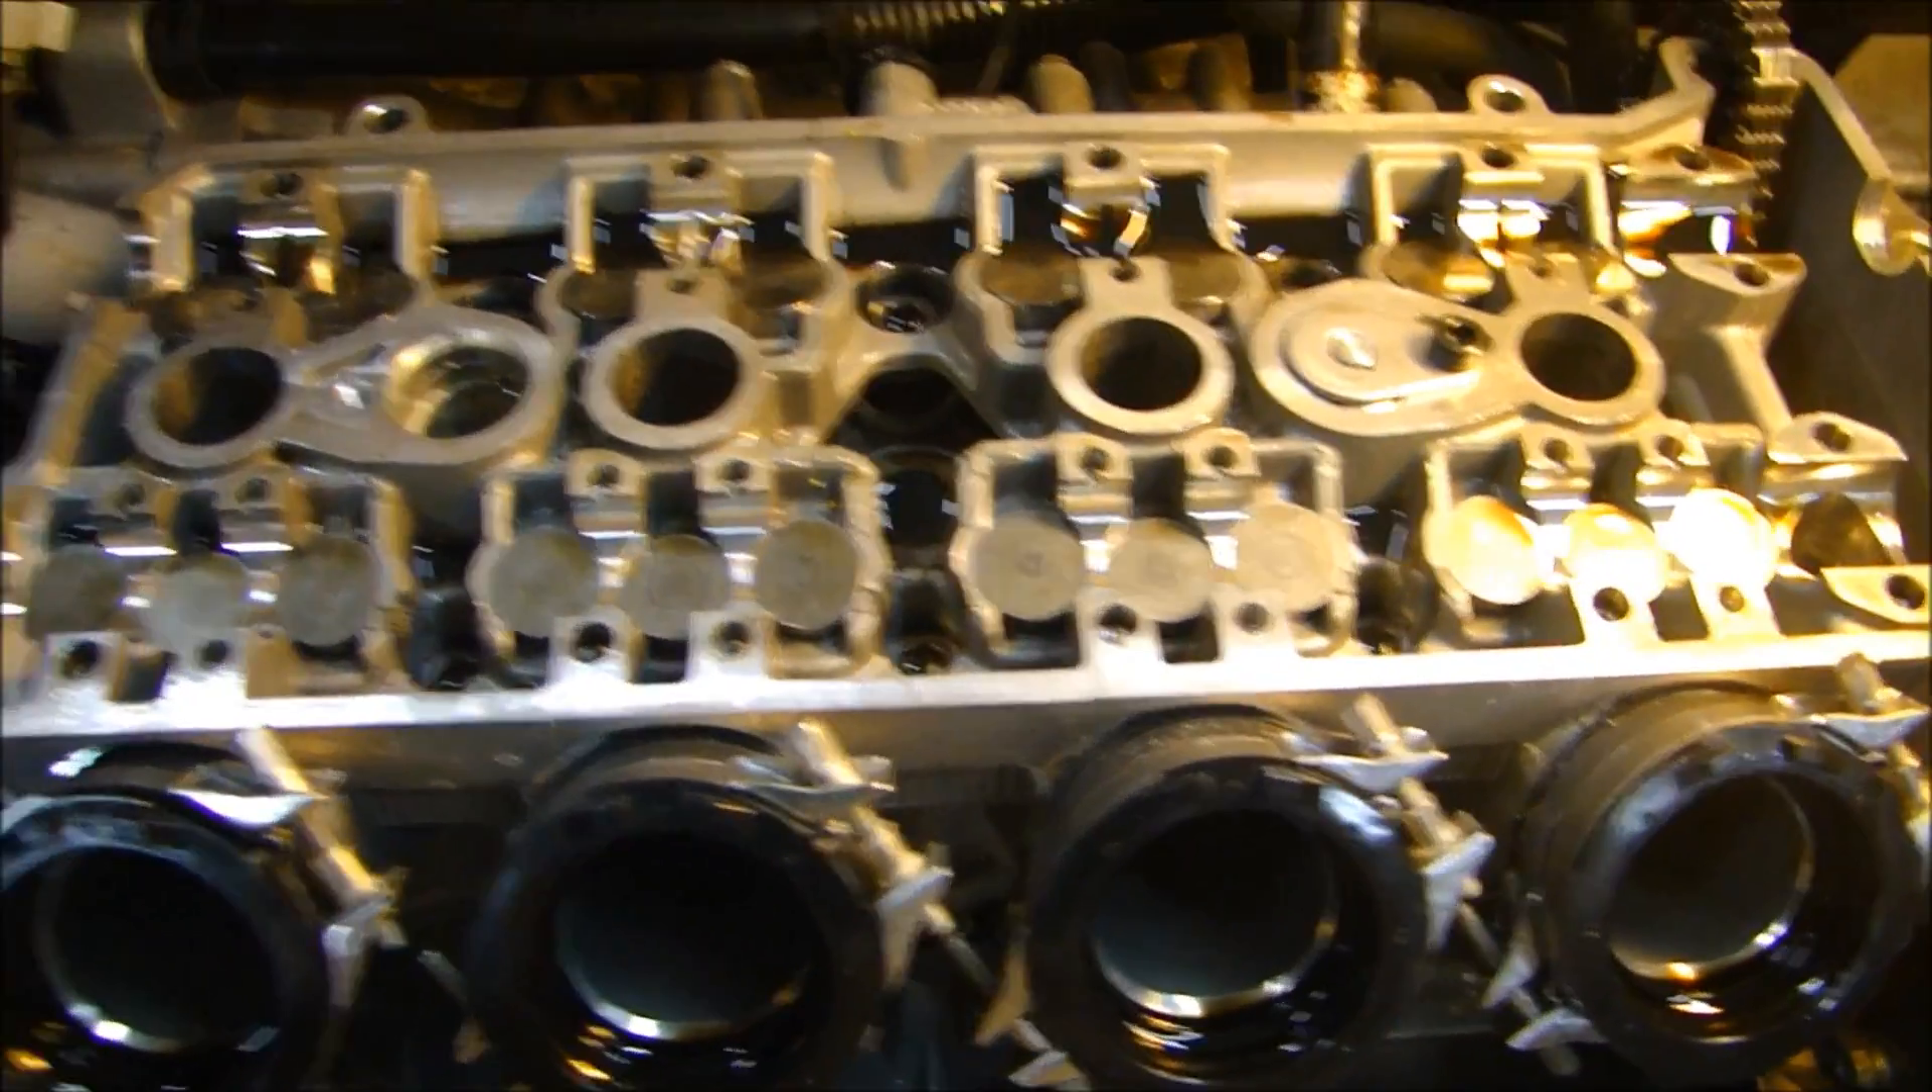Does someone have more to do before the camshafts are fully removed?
No.